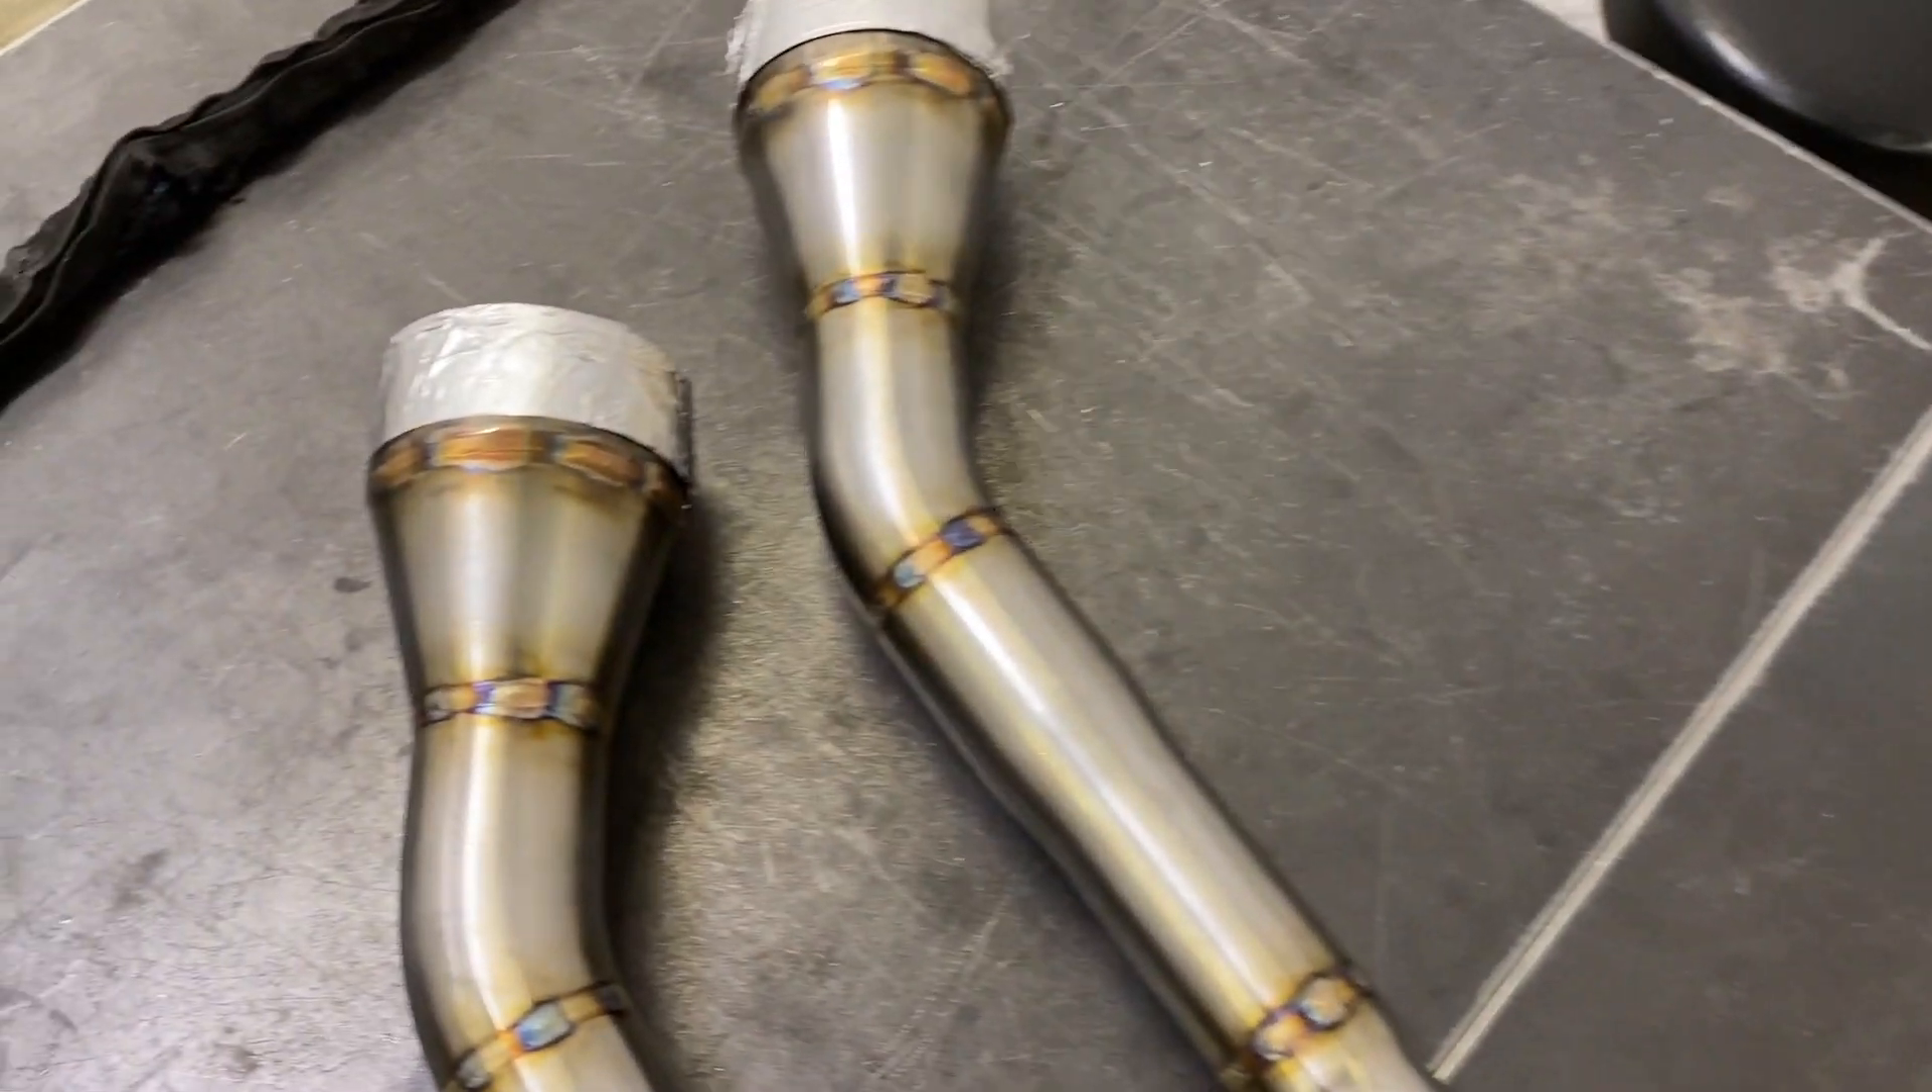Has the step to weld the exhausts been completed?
Yes.